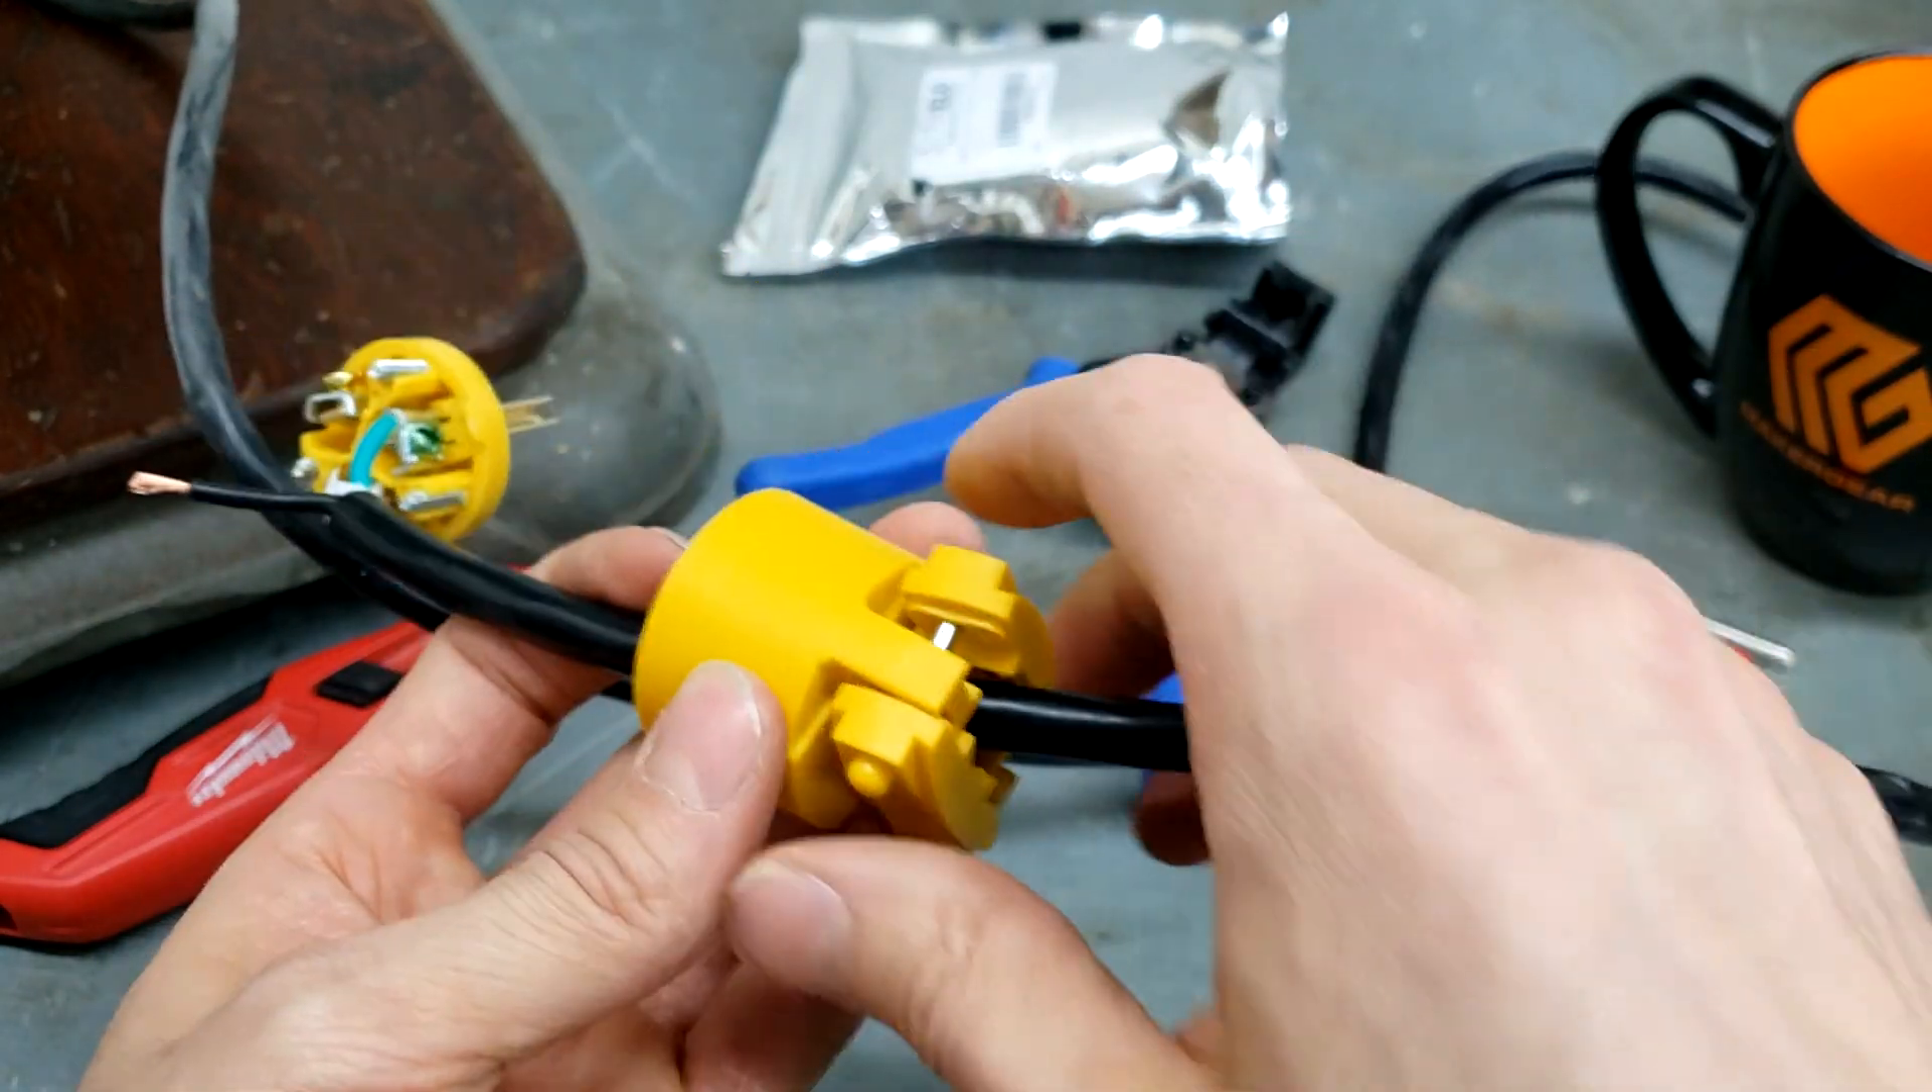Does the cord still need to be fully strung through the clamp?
No.